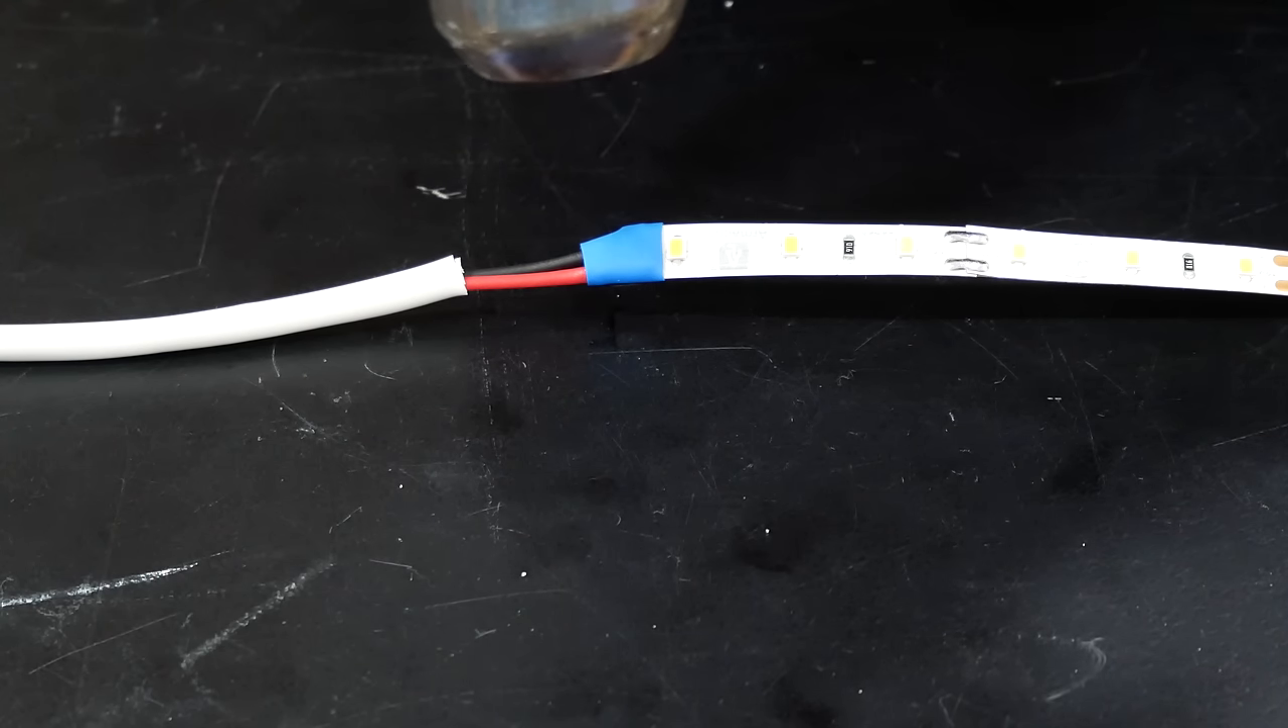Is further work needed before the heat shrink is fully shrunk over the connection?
No.